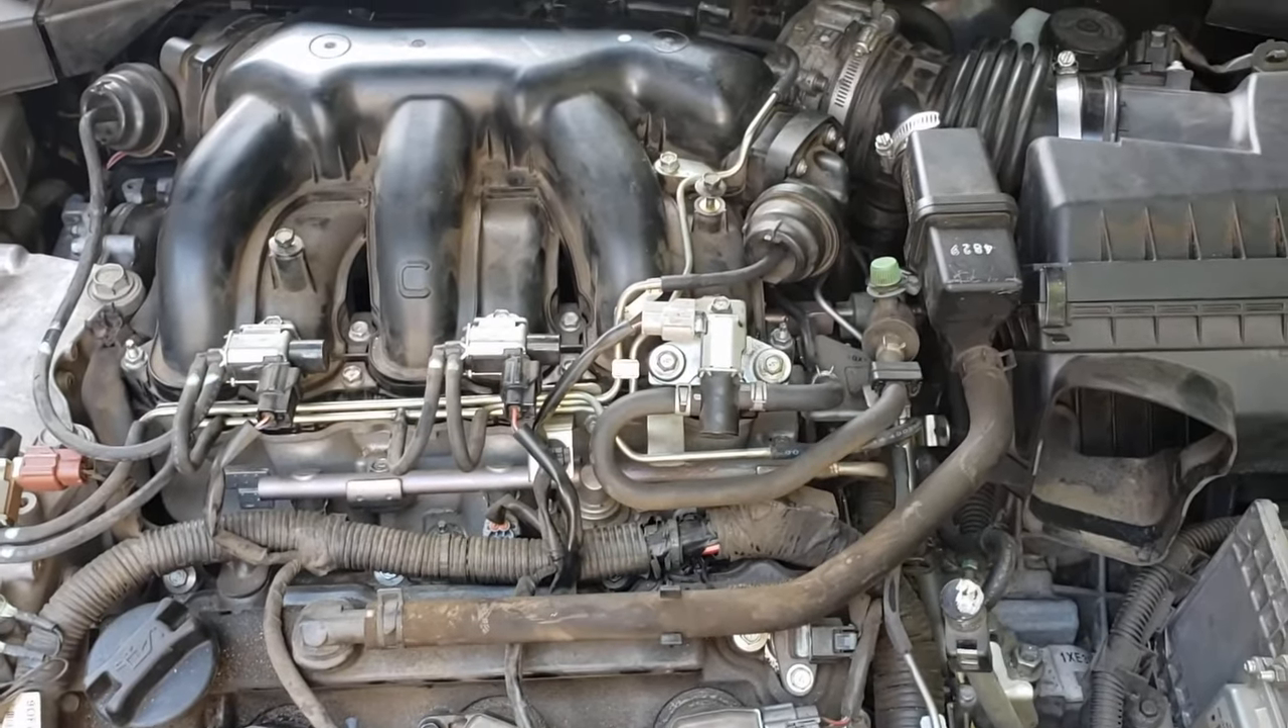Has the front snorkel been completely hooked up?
No.